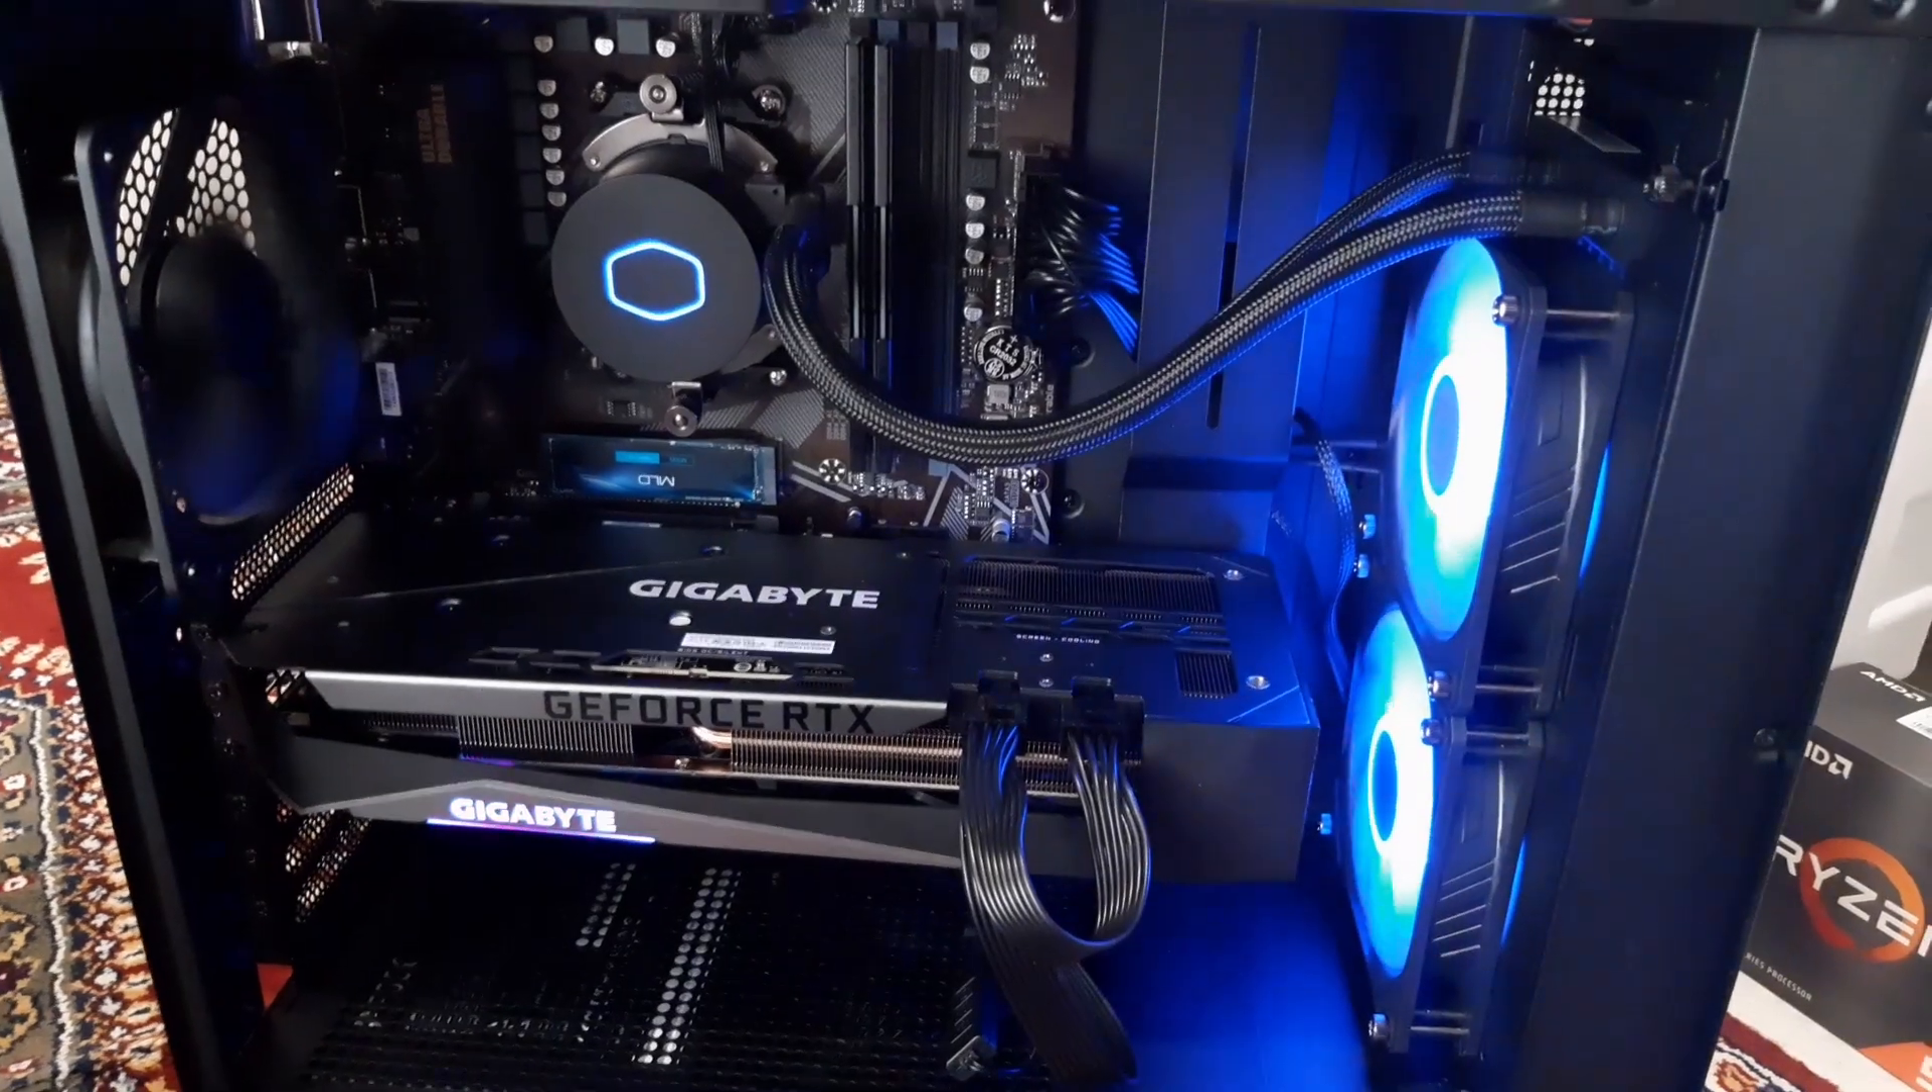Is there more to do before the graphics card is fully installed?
No.